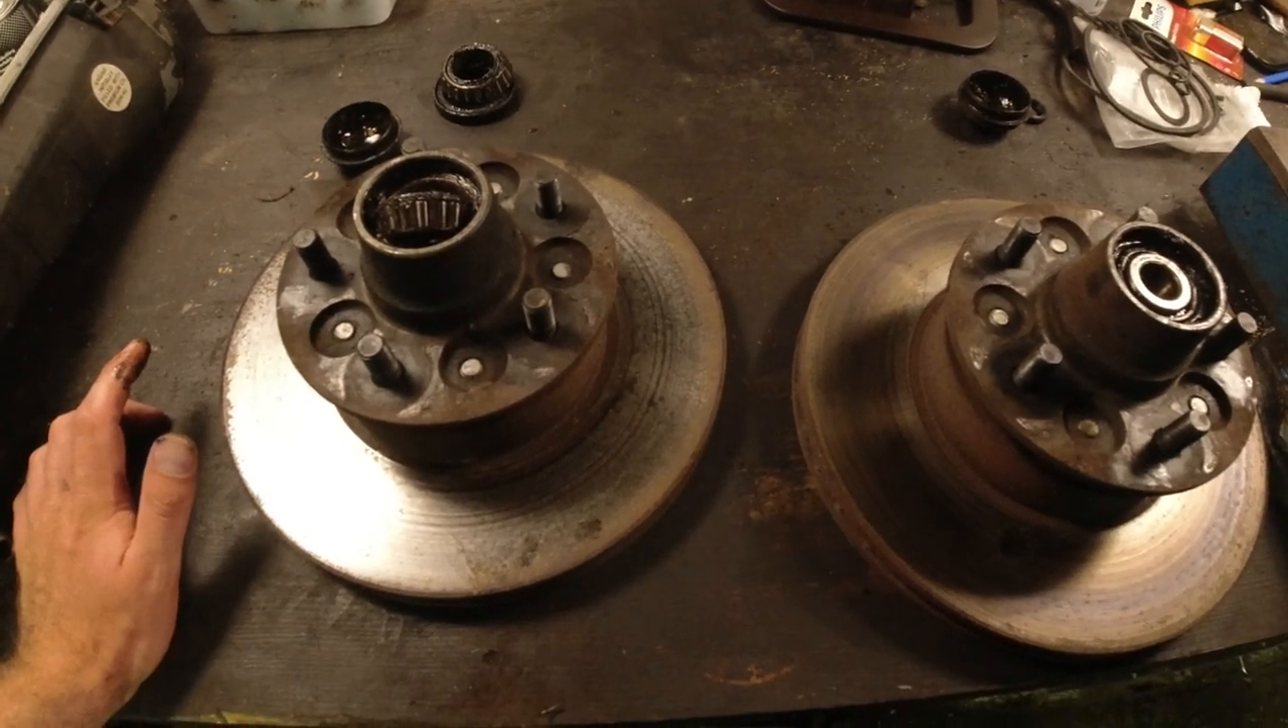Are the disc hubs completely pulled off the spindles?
Yes.